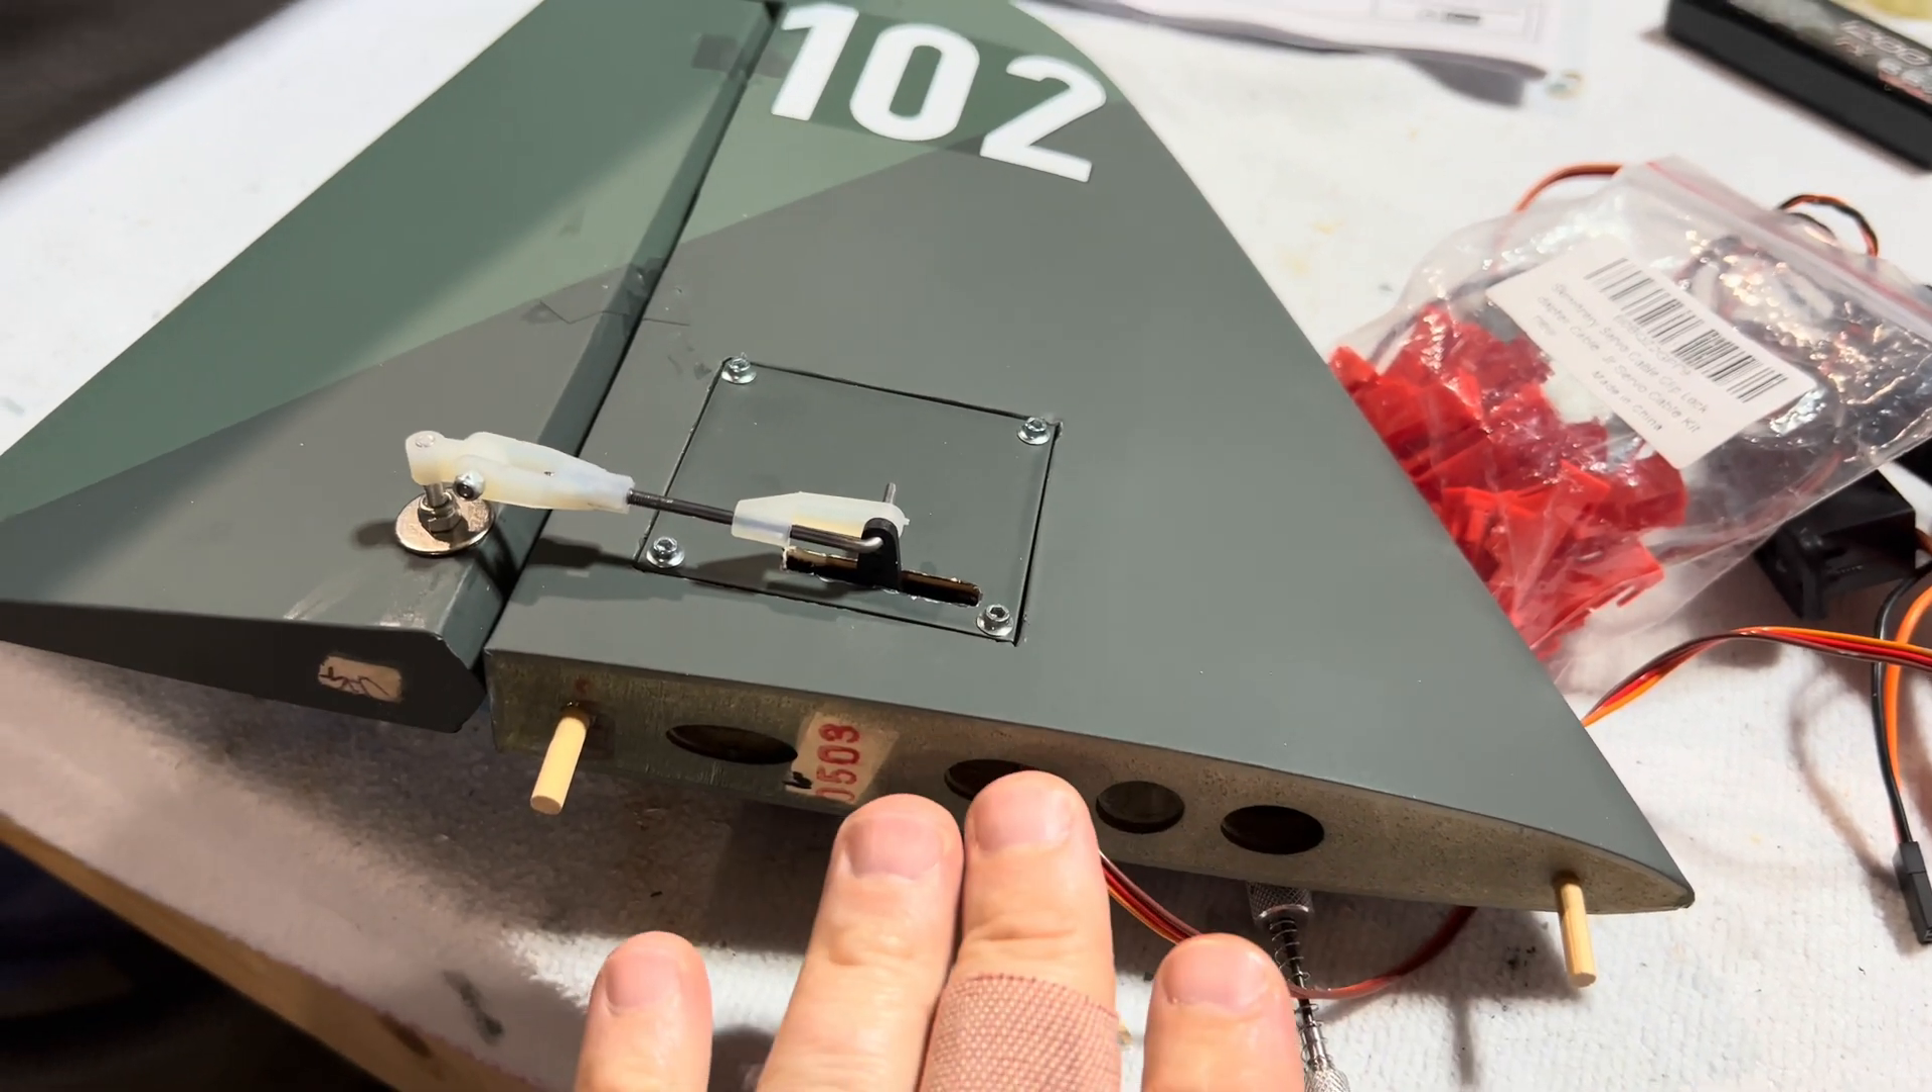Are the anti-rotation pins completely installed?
Yes.